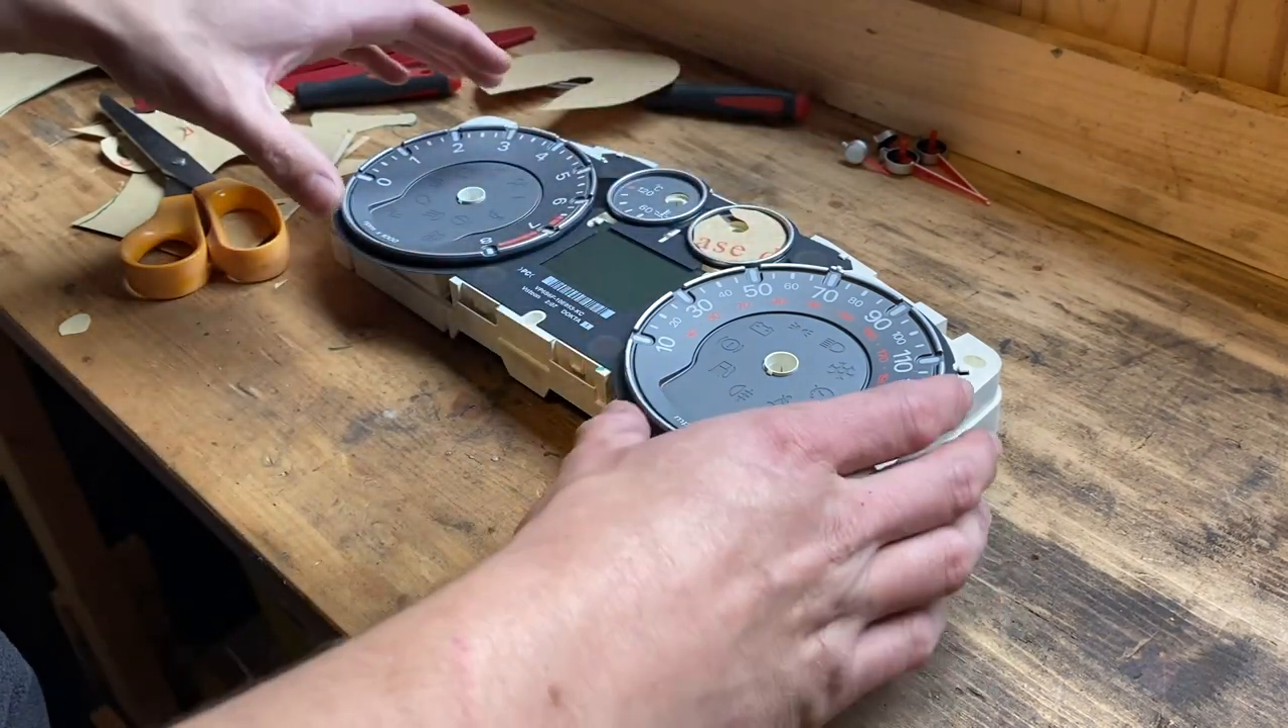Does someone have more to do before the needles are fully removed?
No.